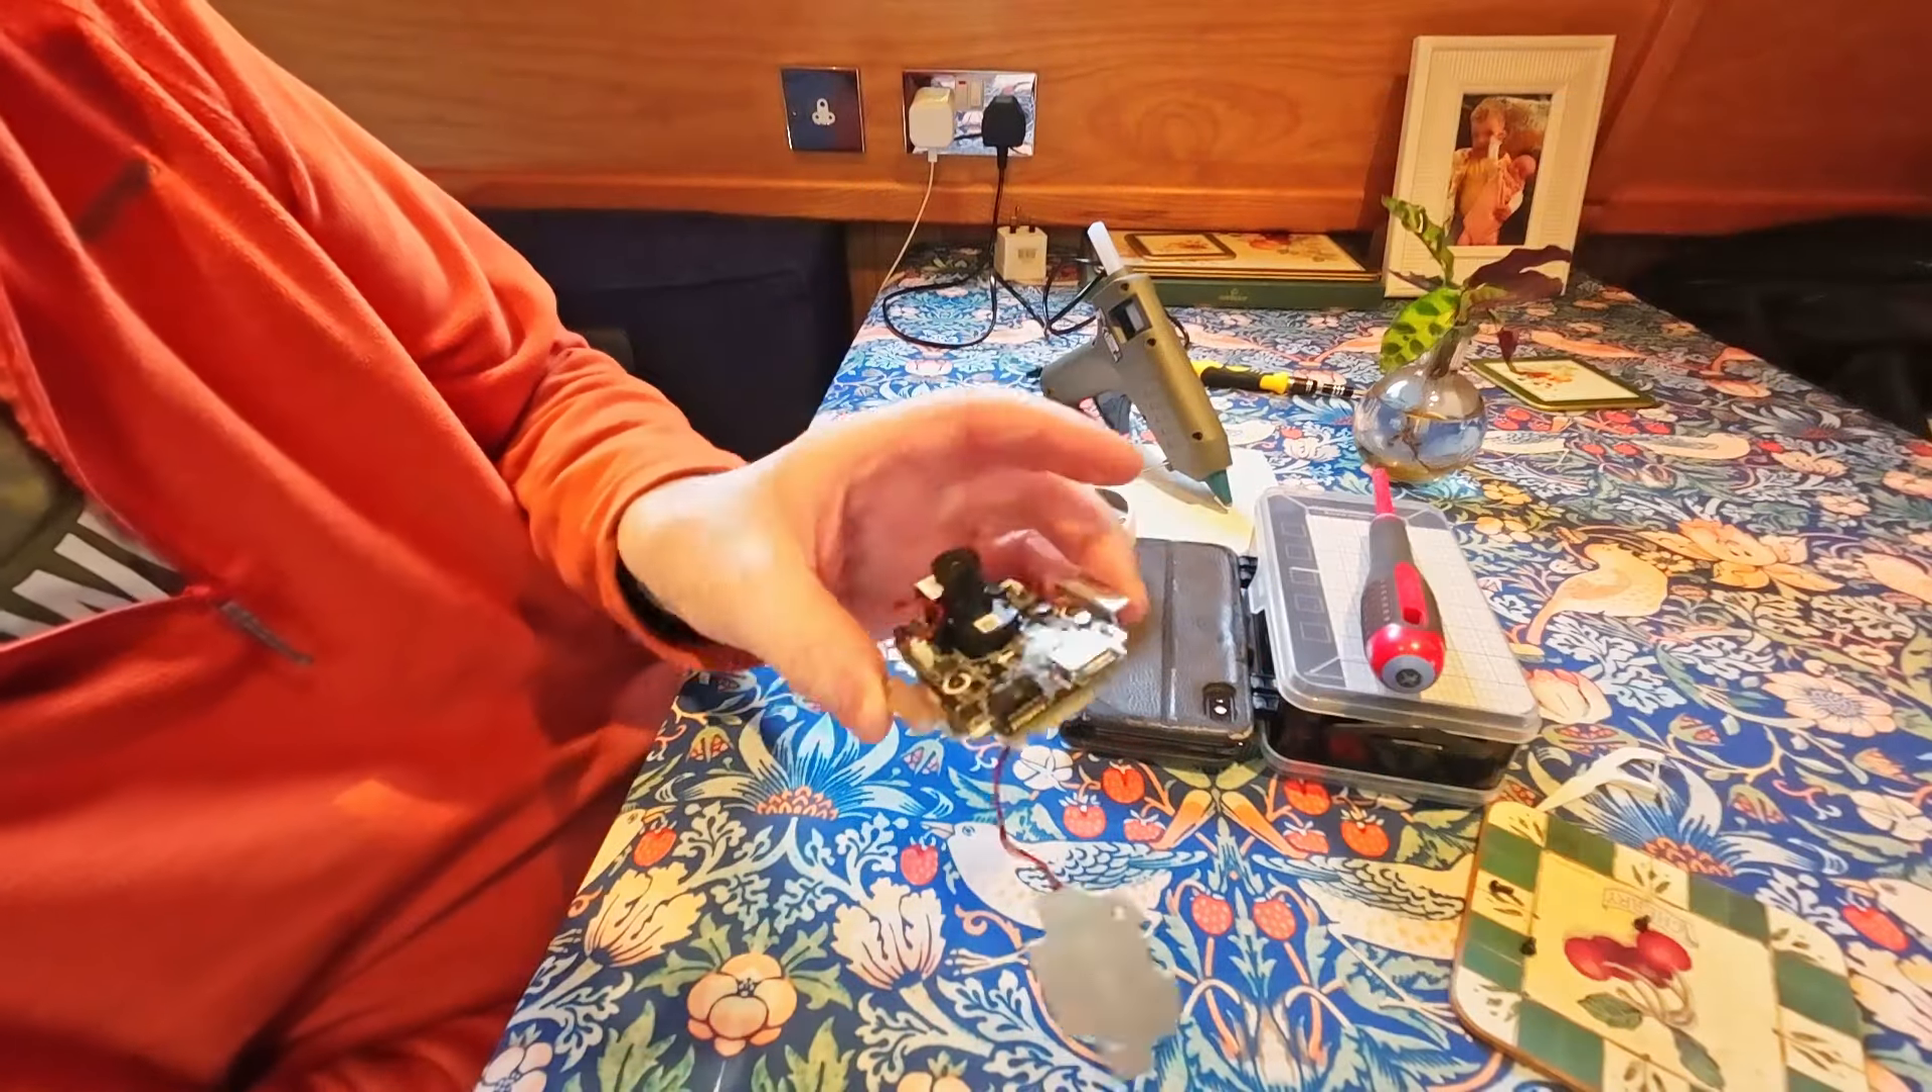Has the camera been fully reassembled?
No.